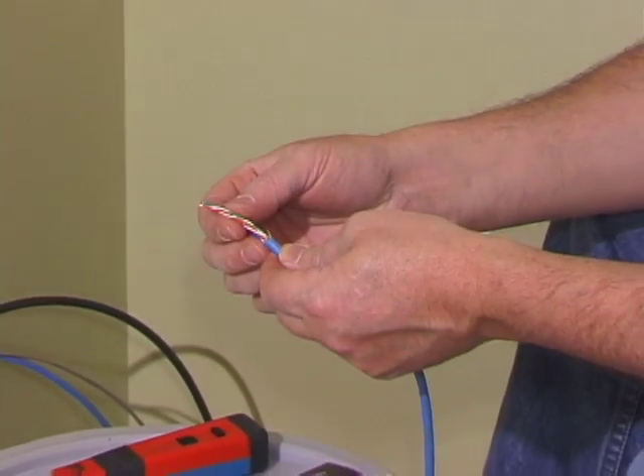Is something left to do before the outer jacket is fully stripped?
No.